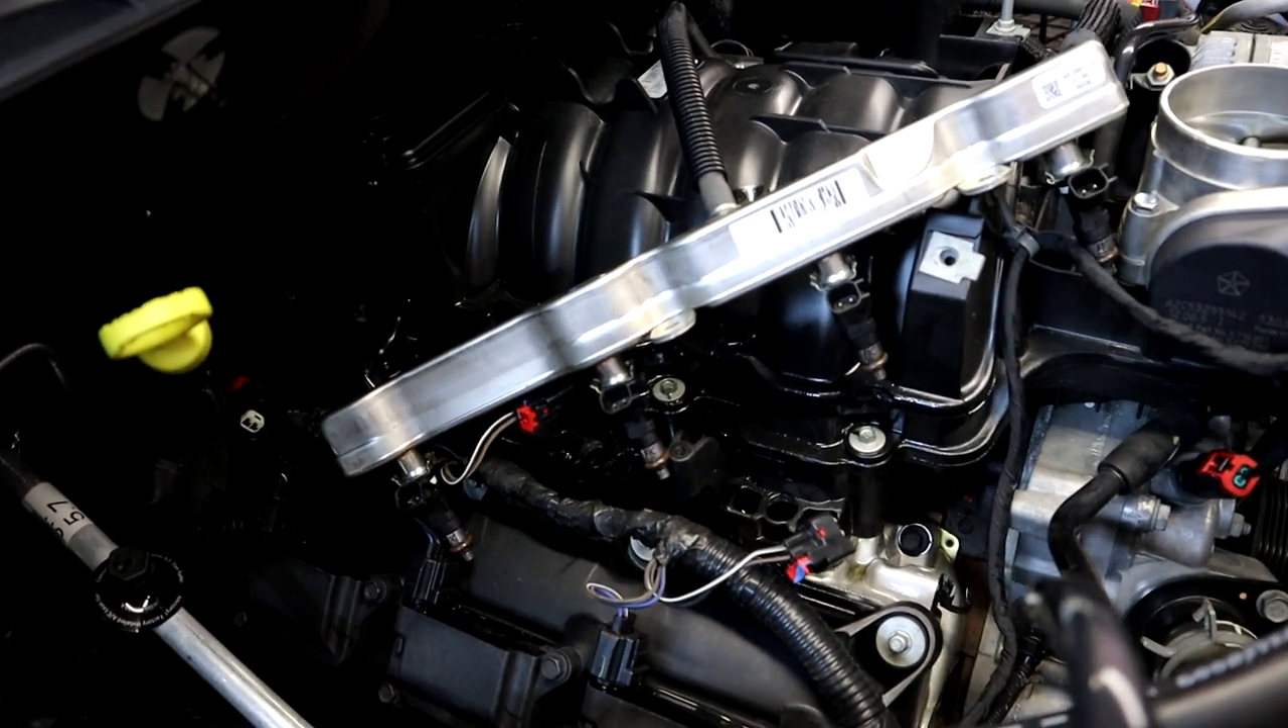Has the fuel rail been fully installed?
No.